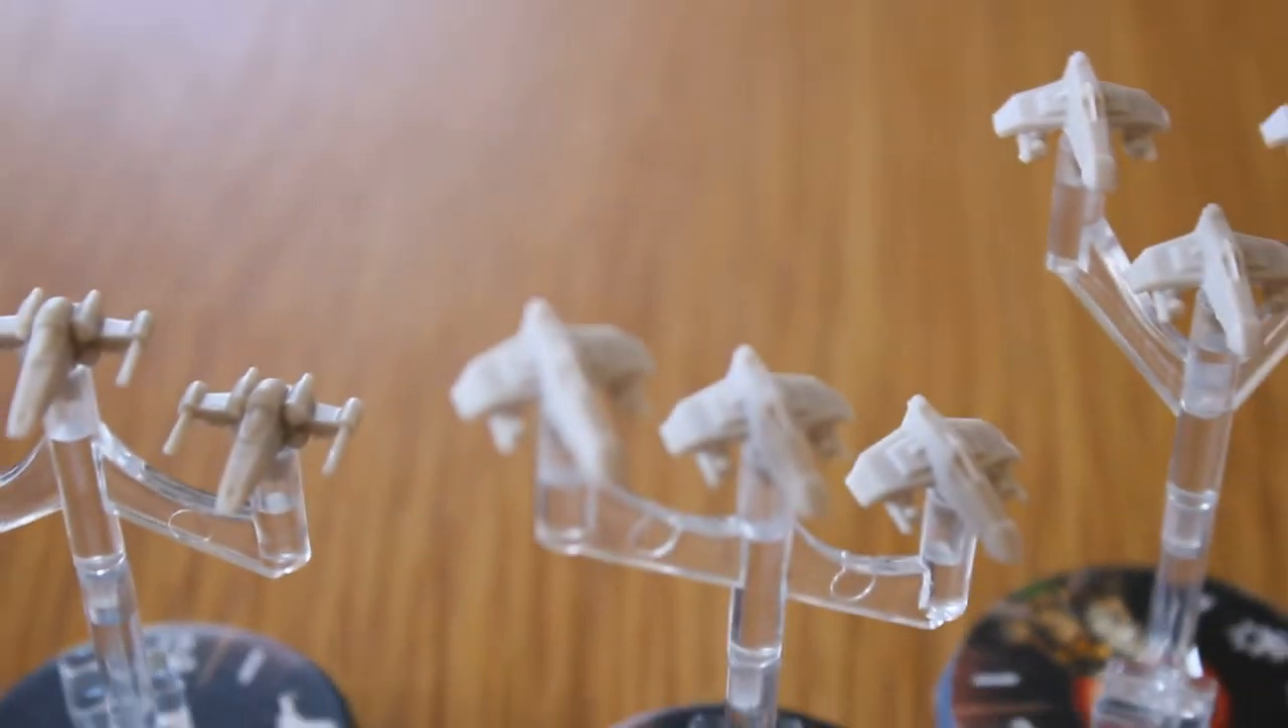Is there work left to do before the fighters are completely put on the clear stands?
No.